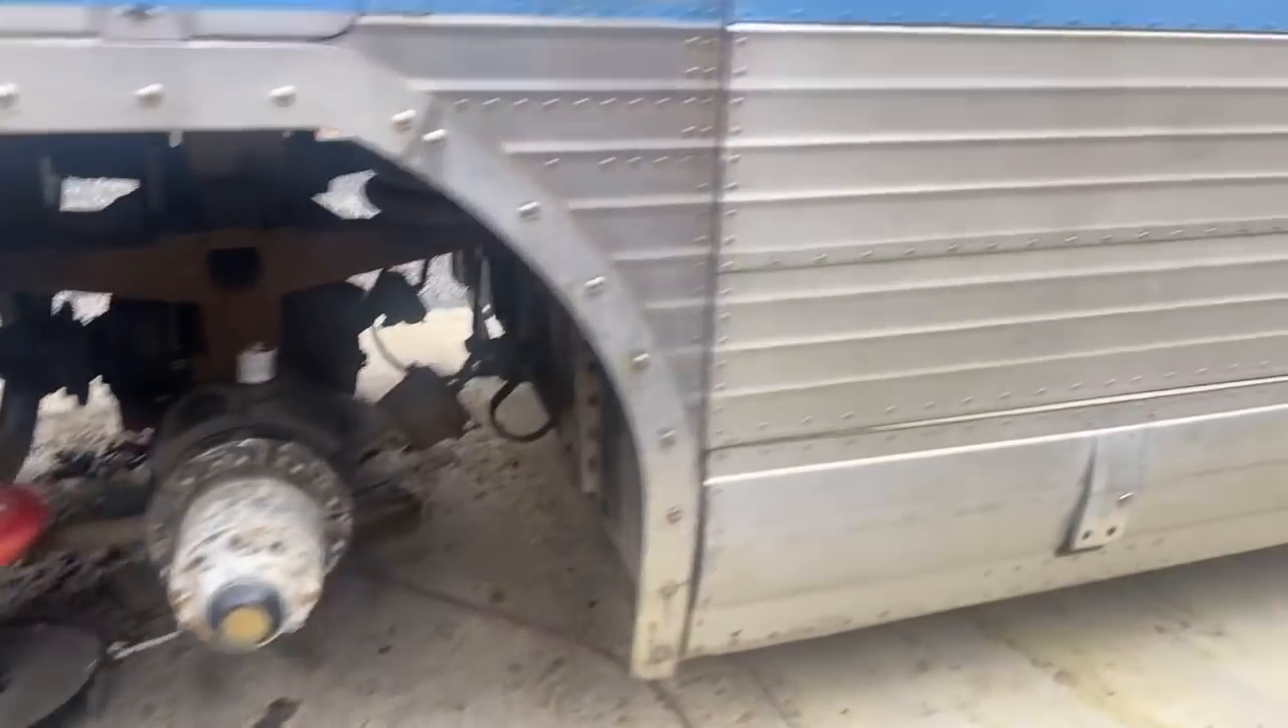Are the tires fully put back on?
No.